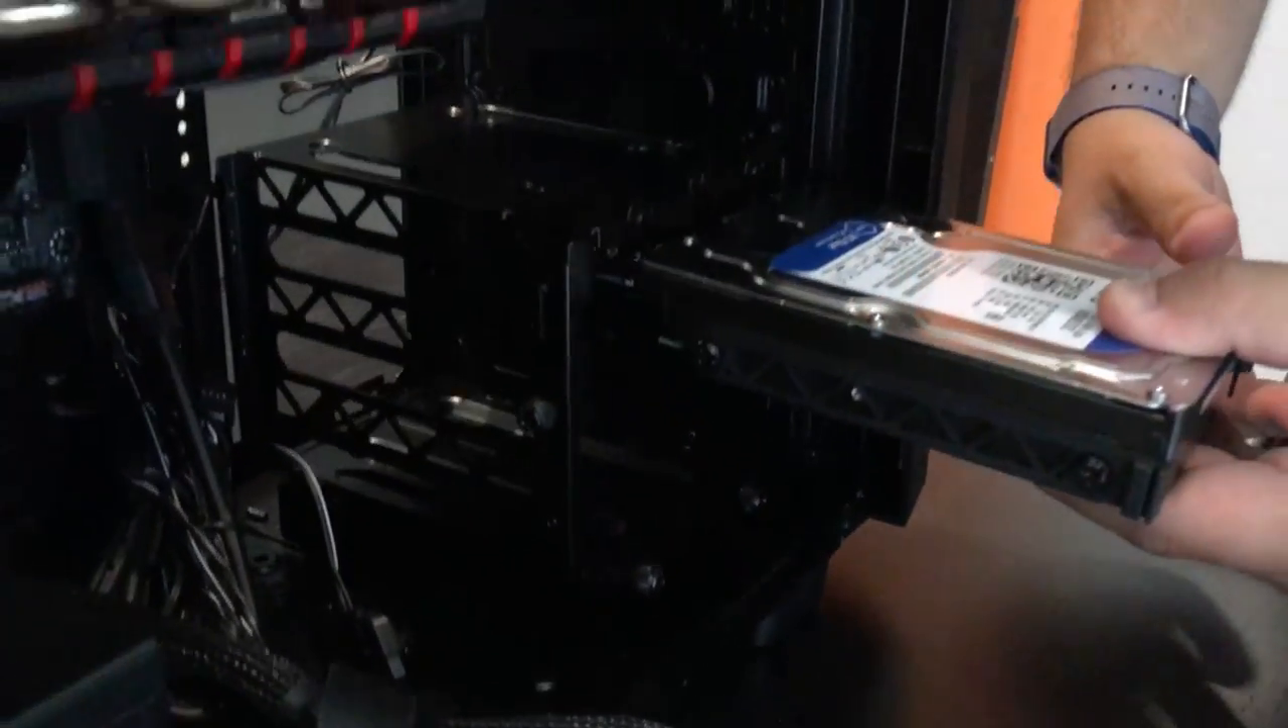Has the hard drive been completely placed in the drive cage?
No.